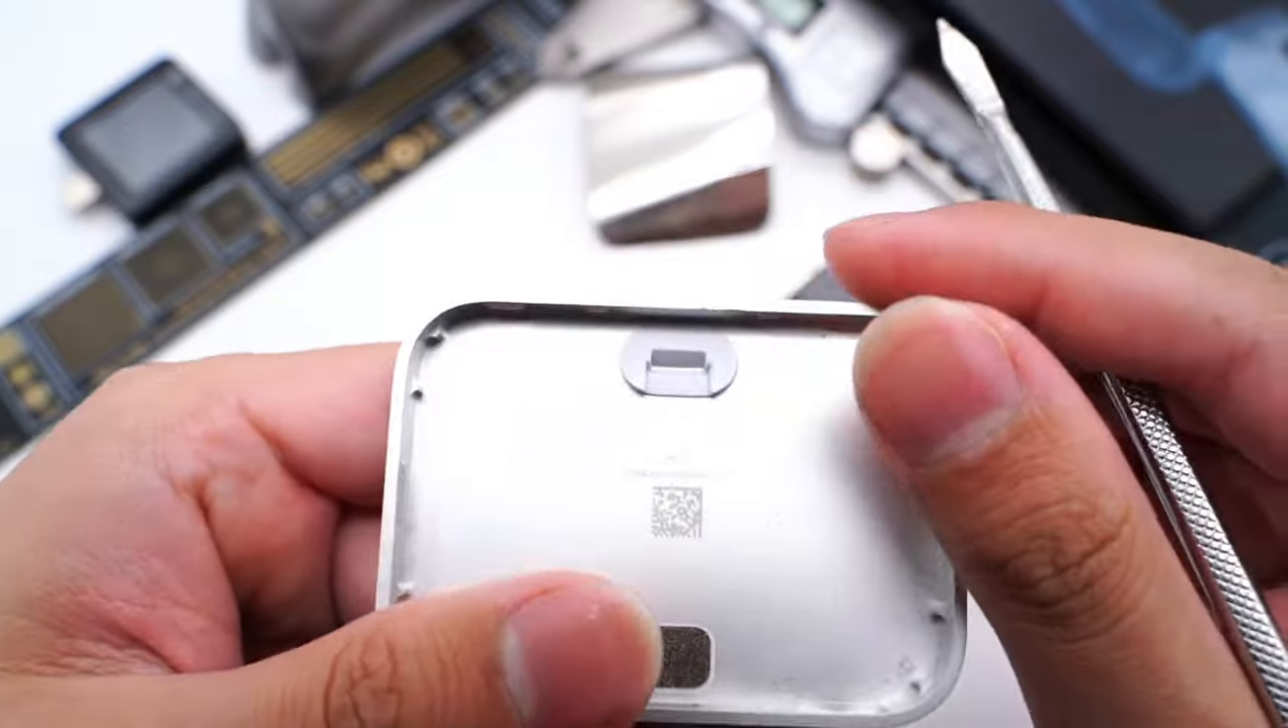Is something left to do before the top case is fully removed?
No.